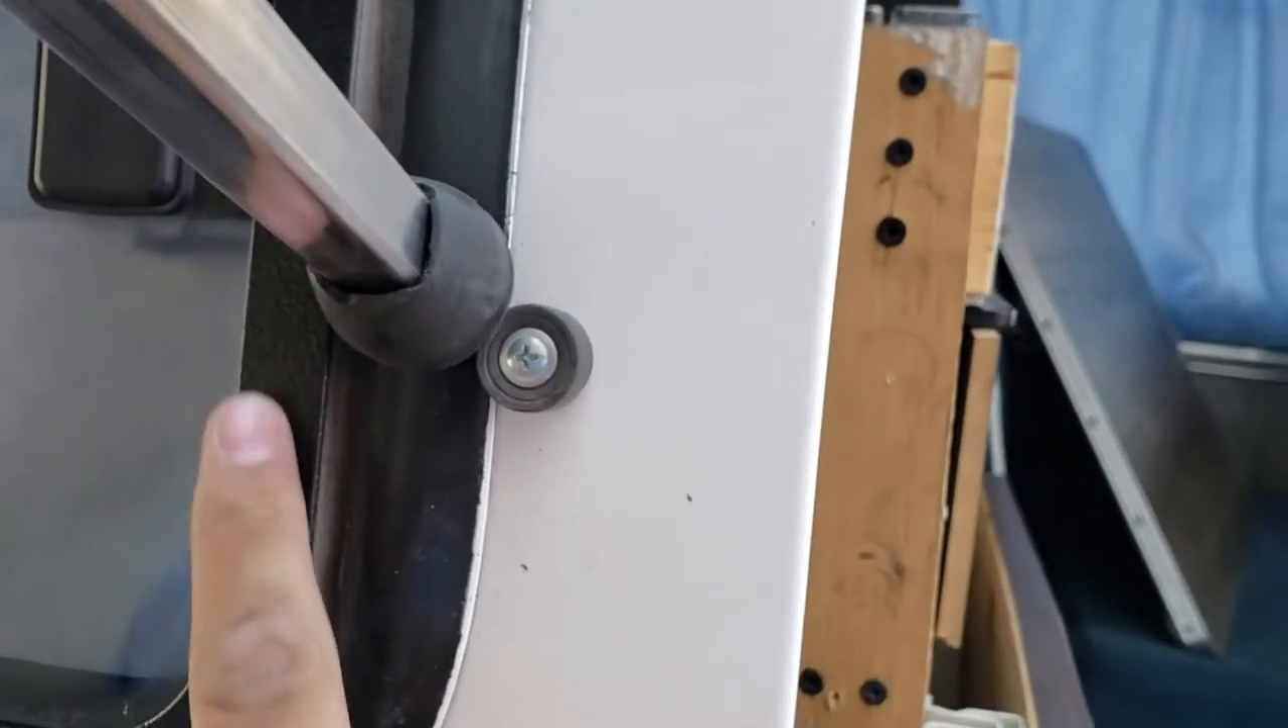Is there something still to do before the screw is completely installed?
No.